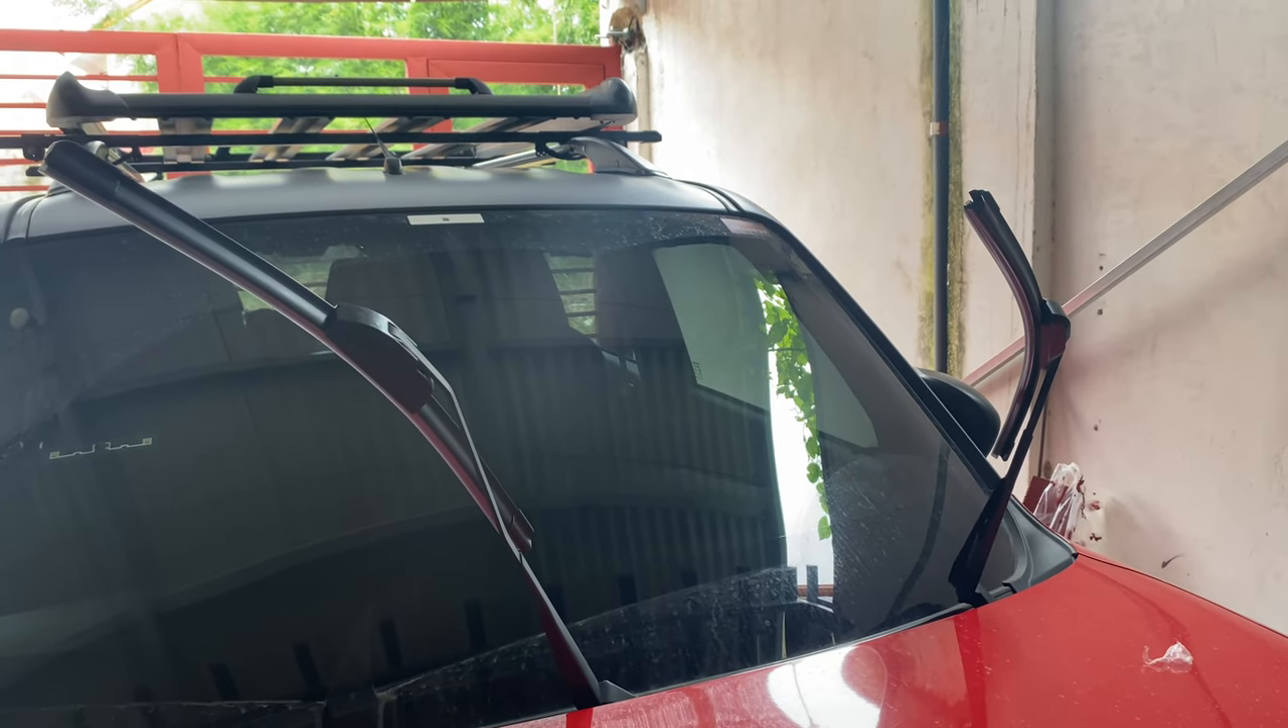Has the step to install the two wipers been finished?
Yes.